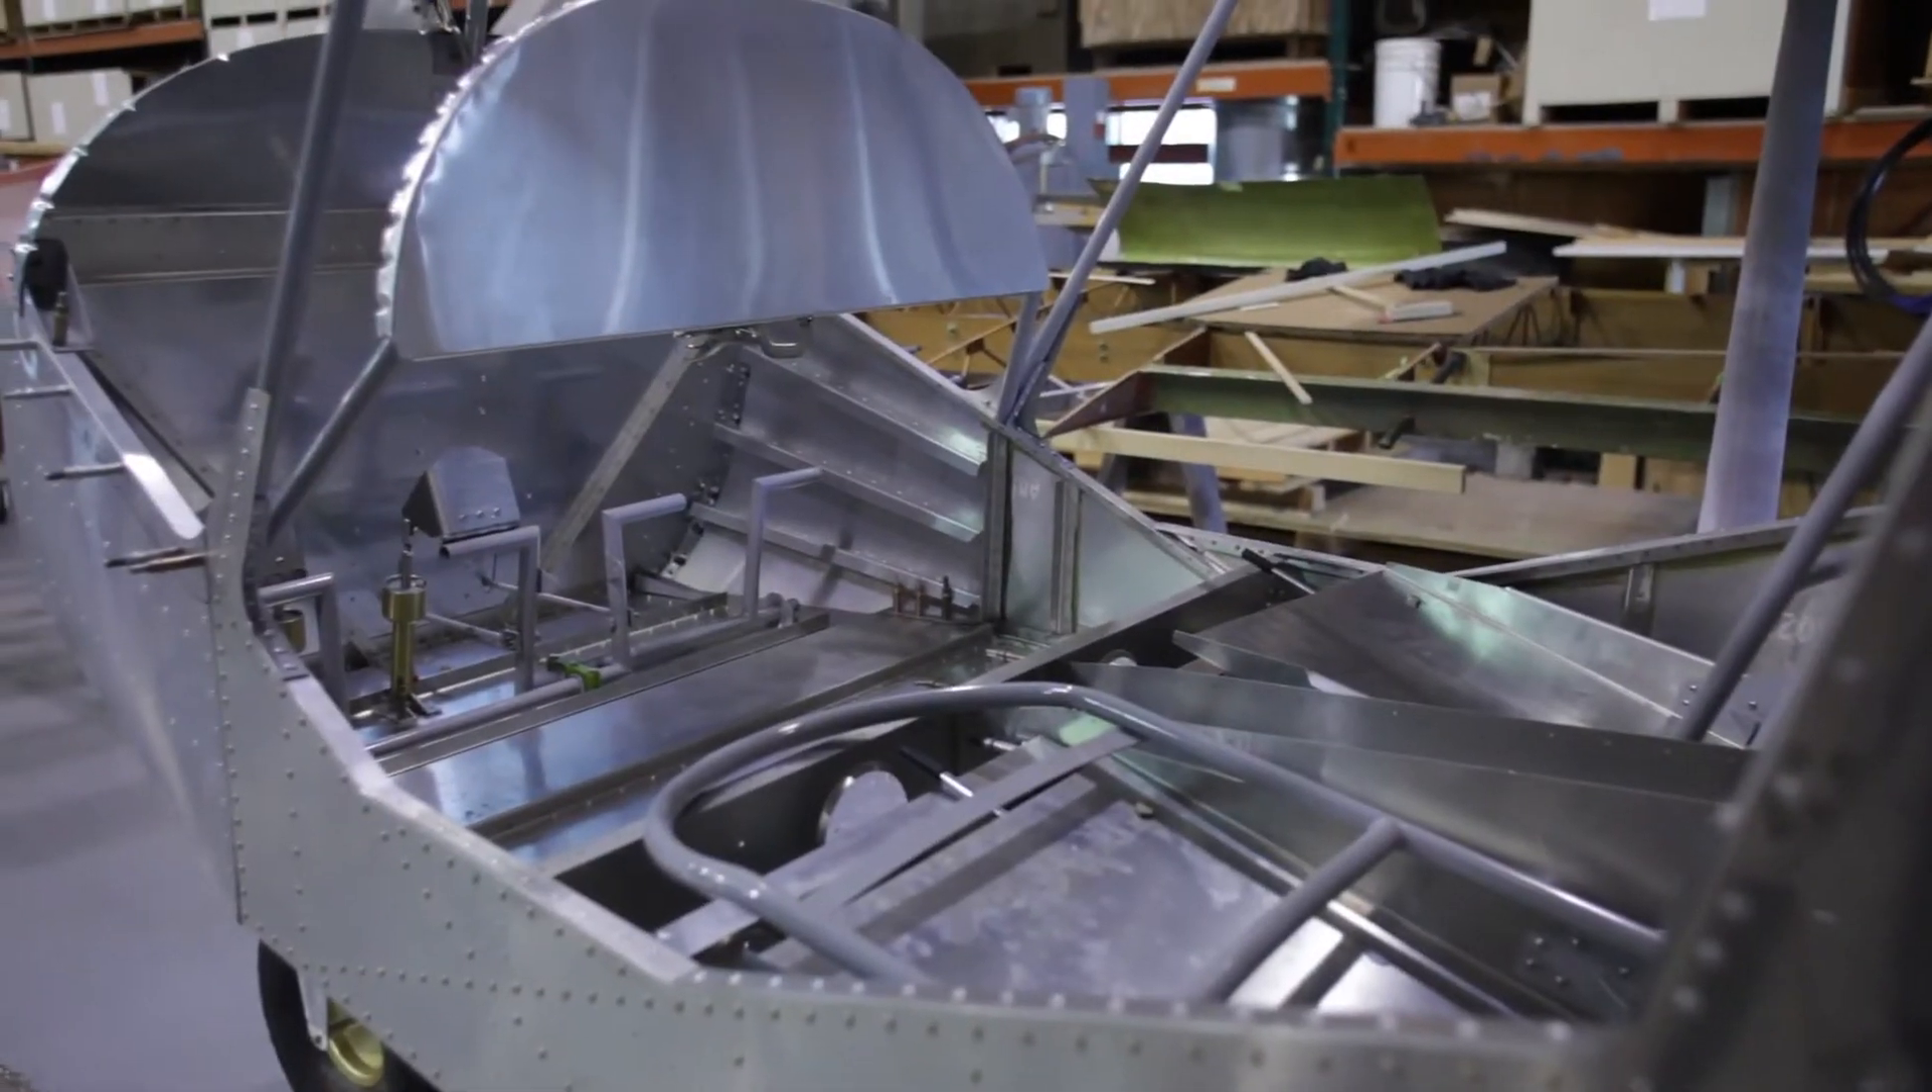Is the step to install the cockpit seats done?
No.